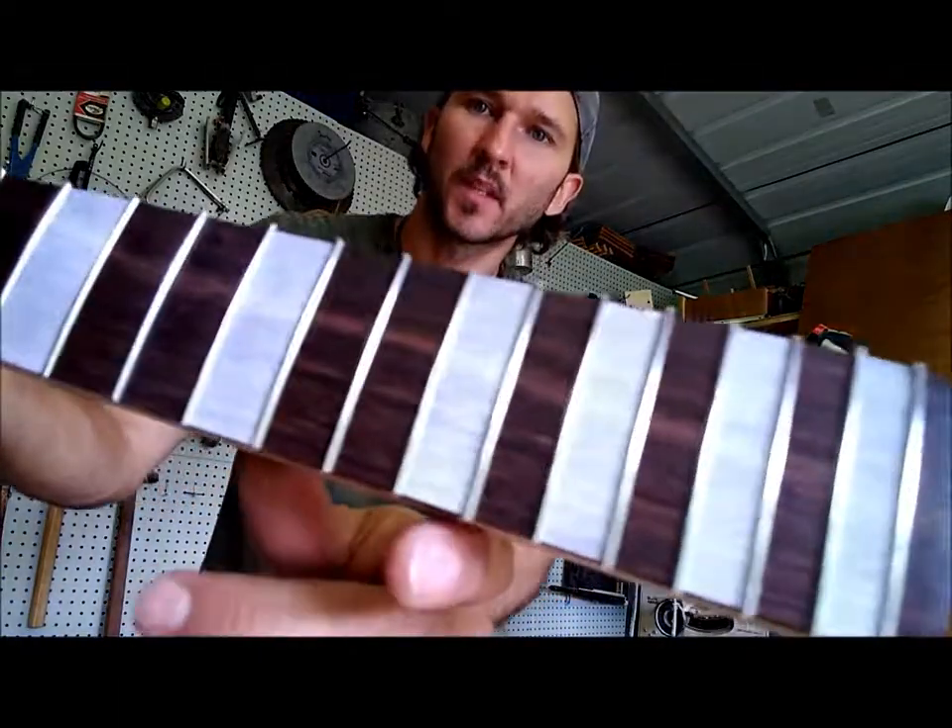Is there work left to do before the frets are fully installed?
No.